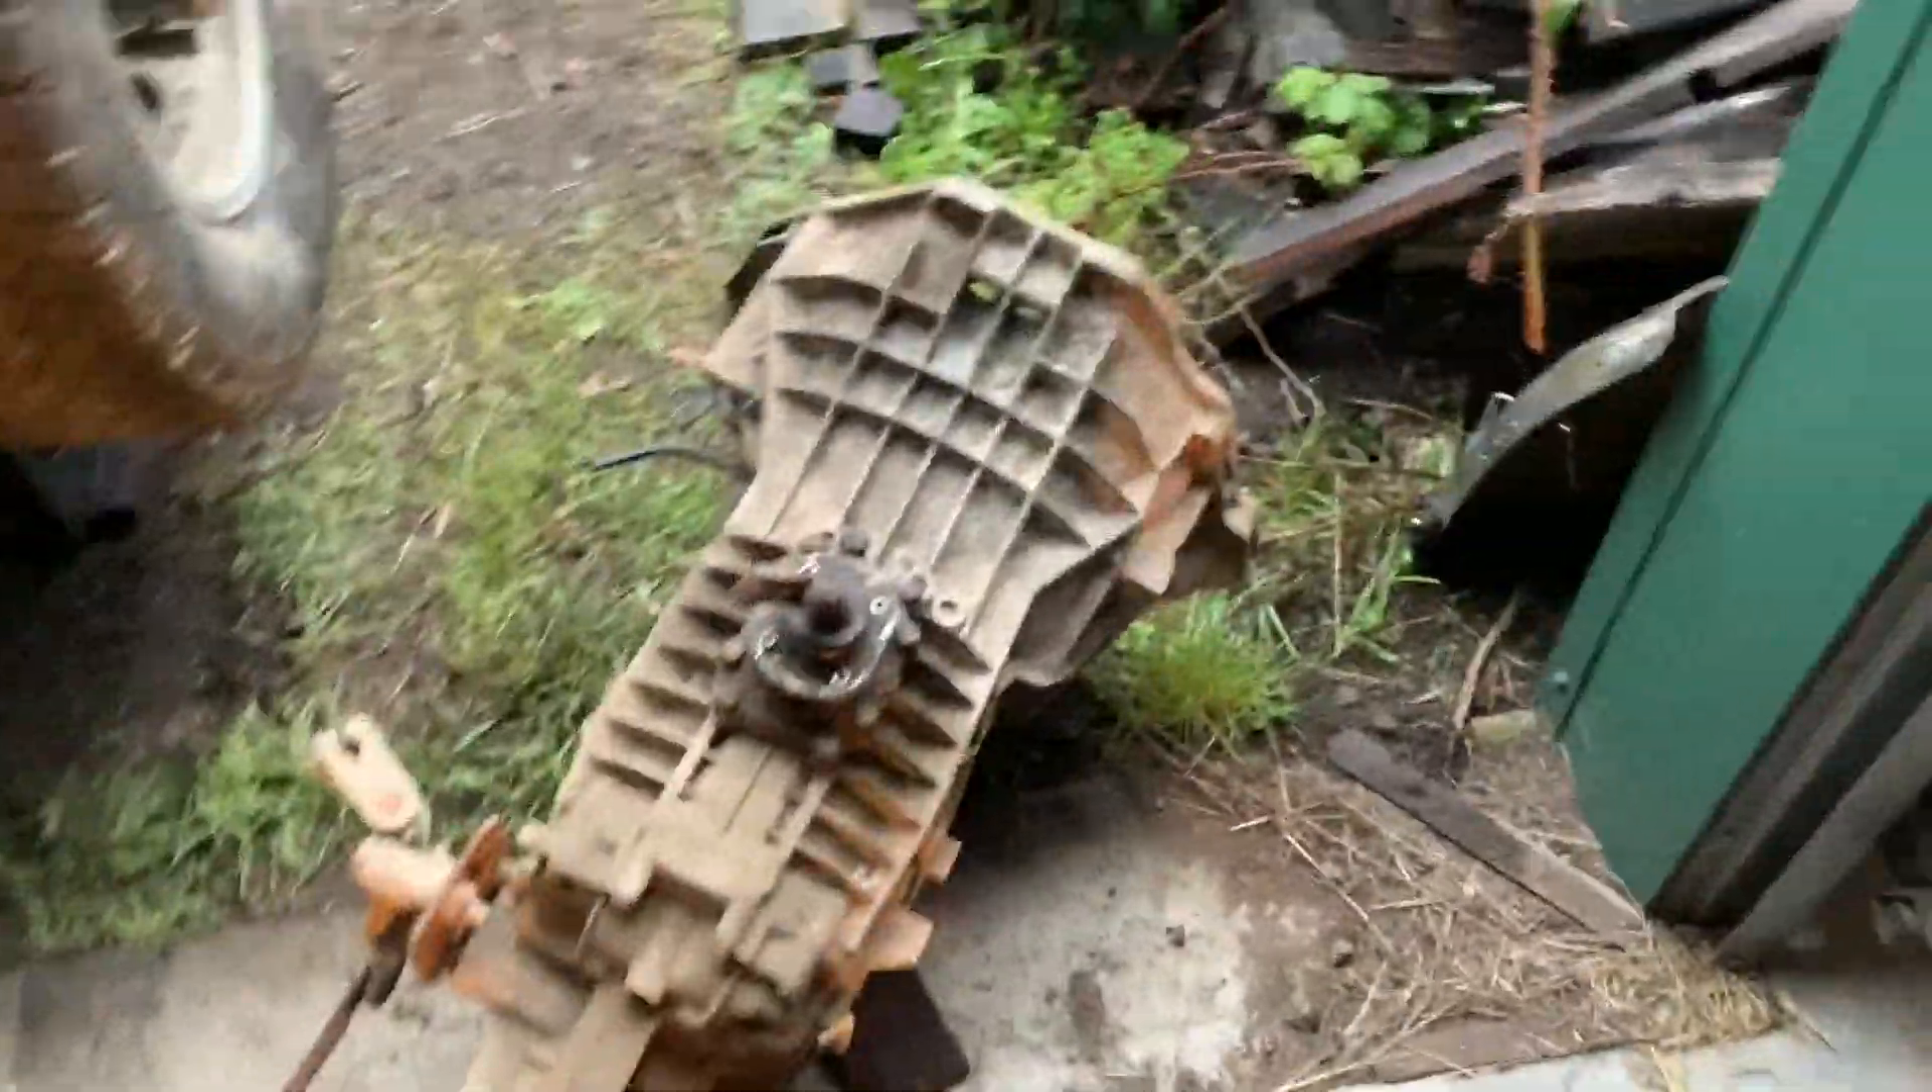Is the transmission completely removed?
Yes.